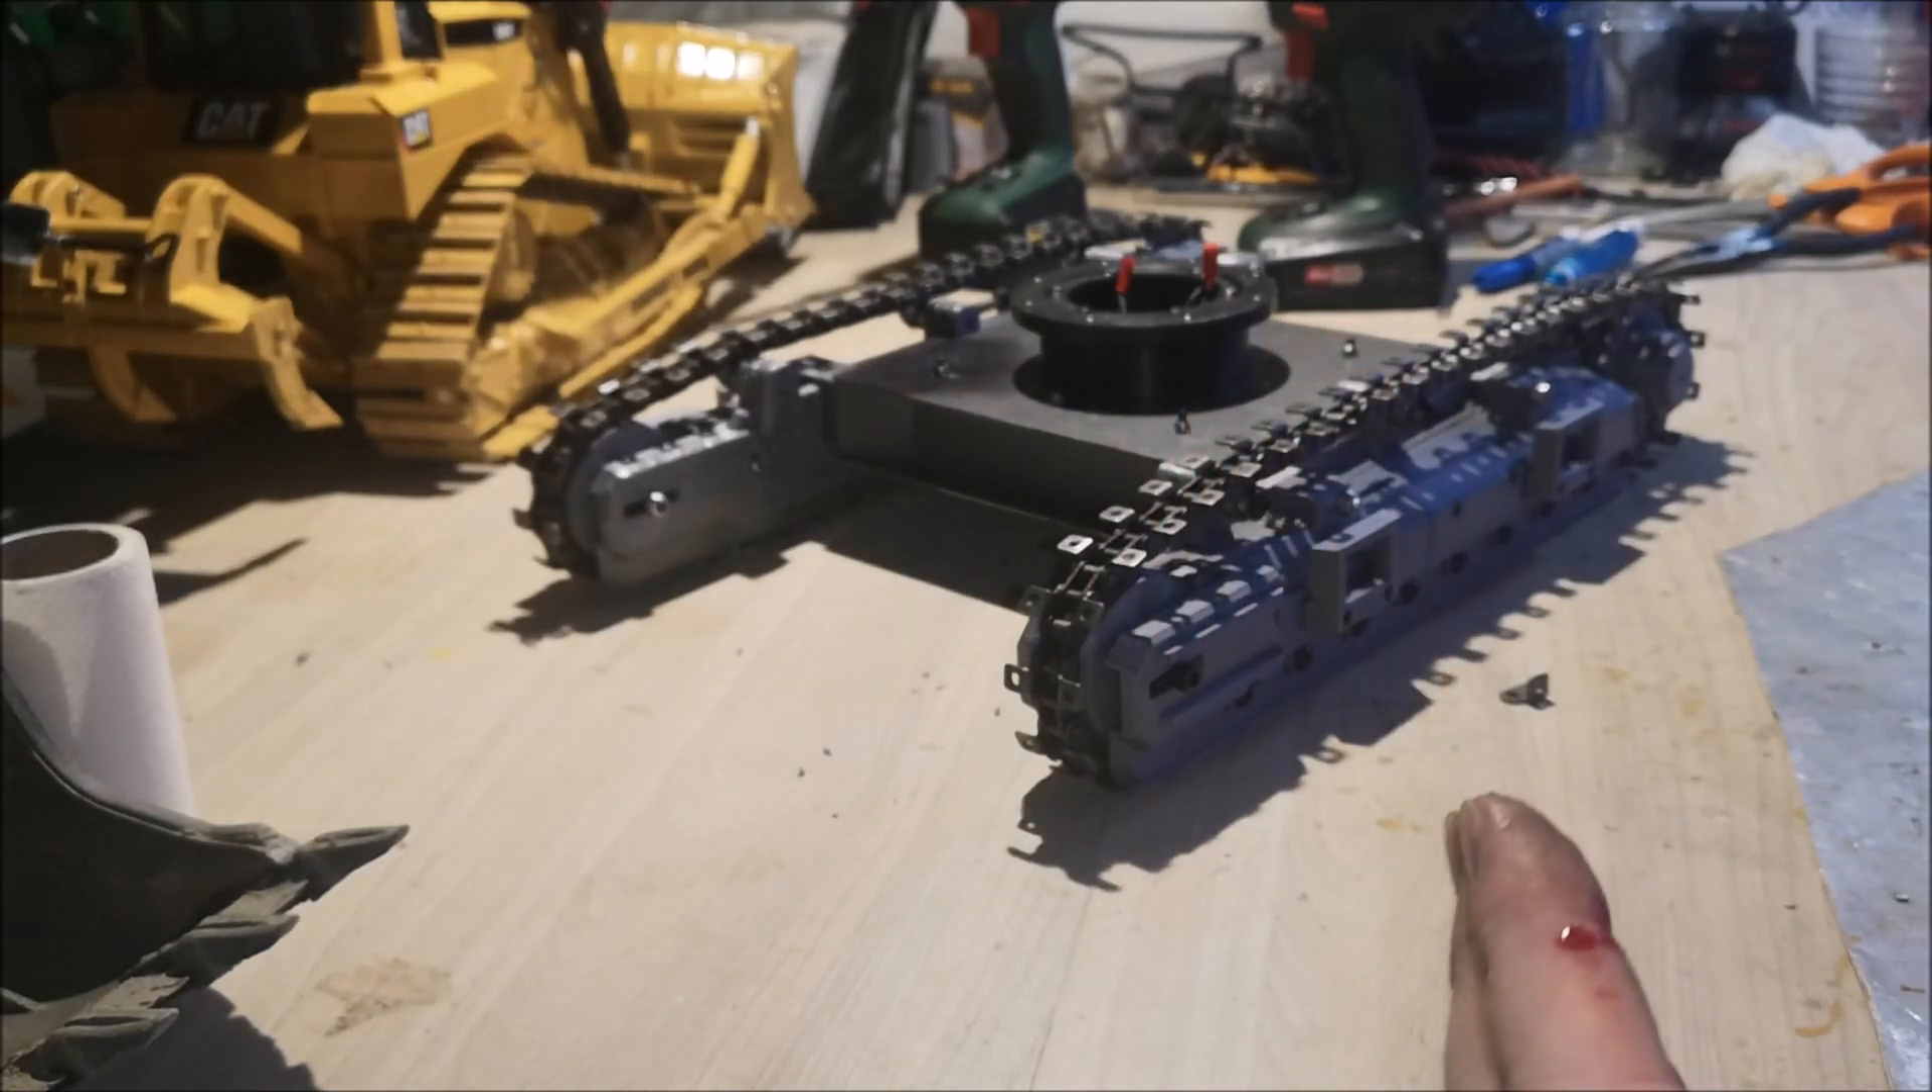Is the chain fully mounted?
Yes.